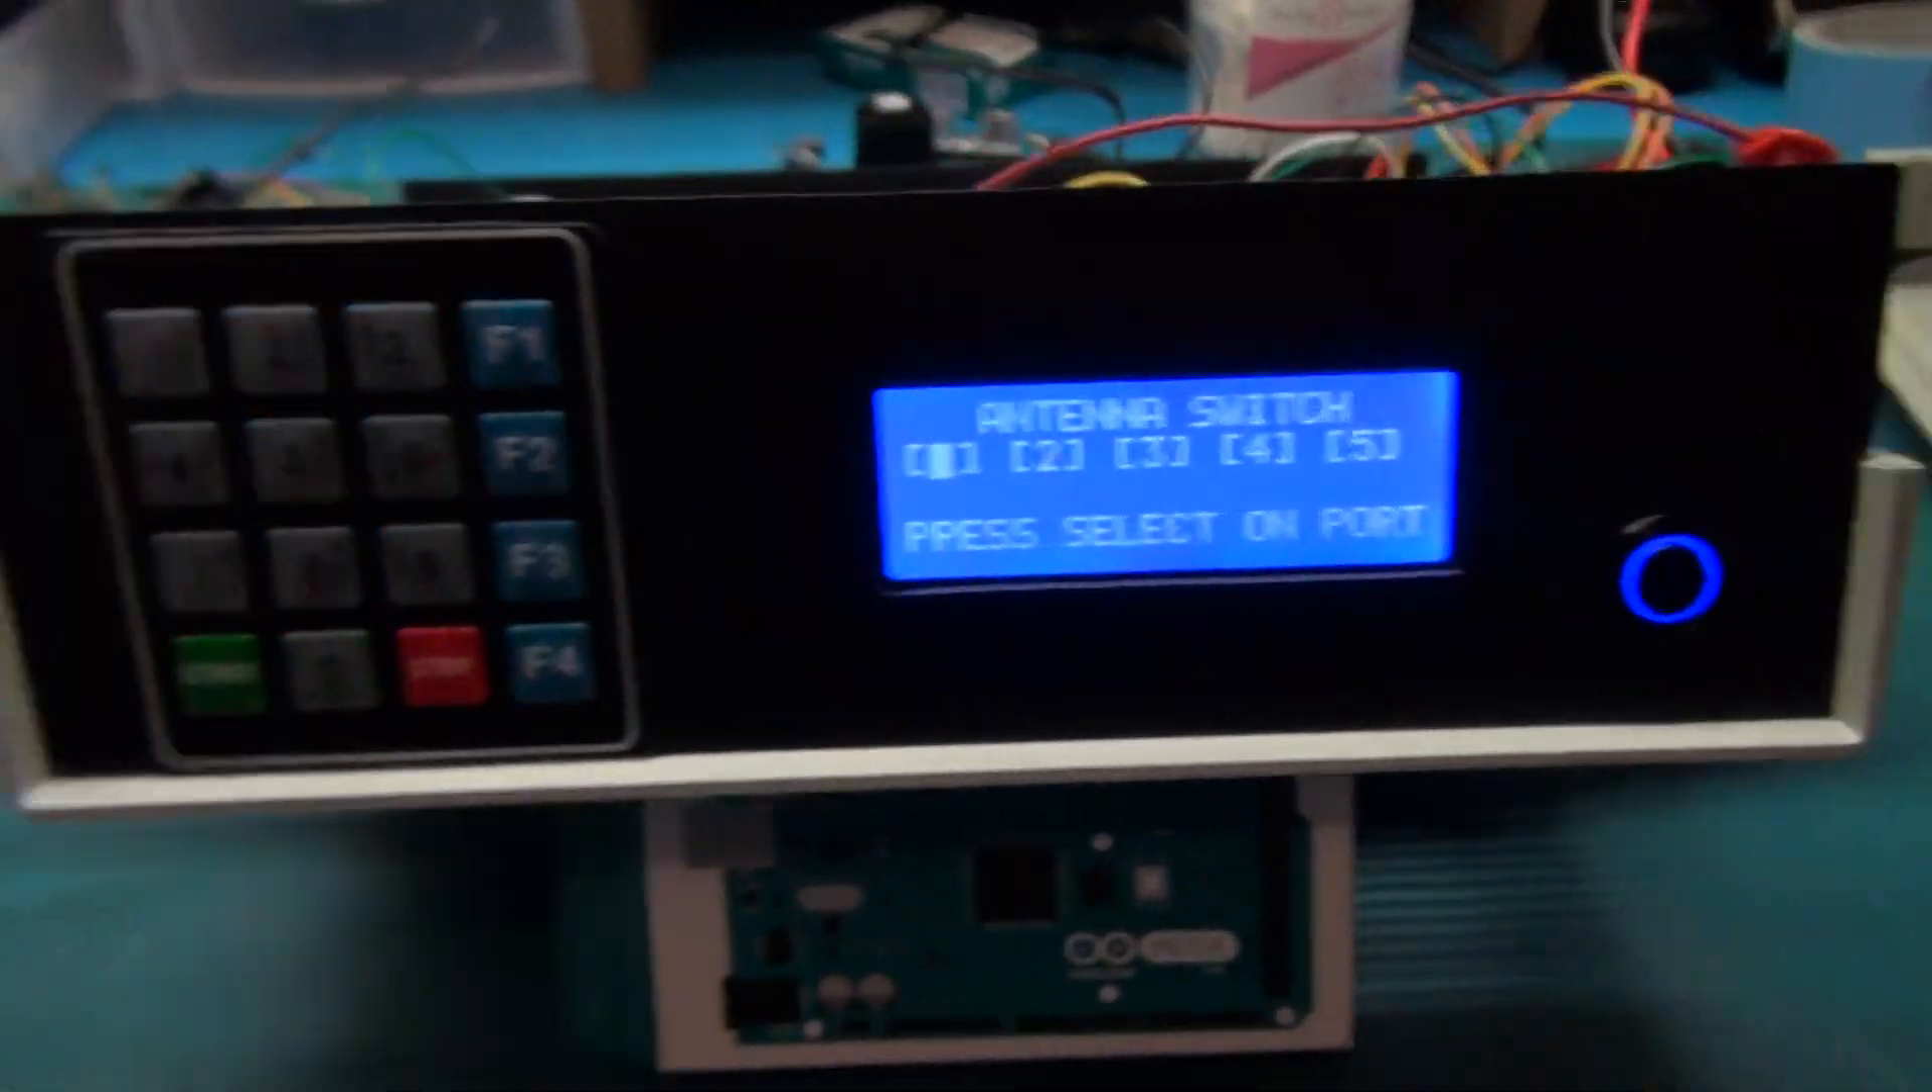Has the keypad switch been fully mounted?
Yes.